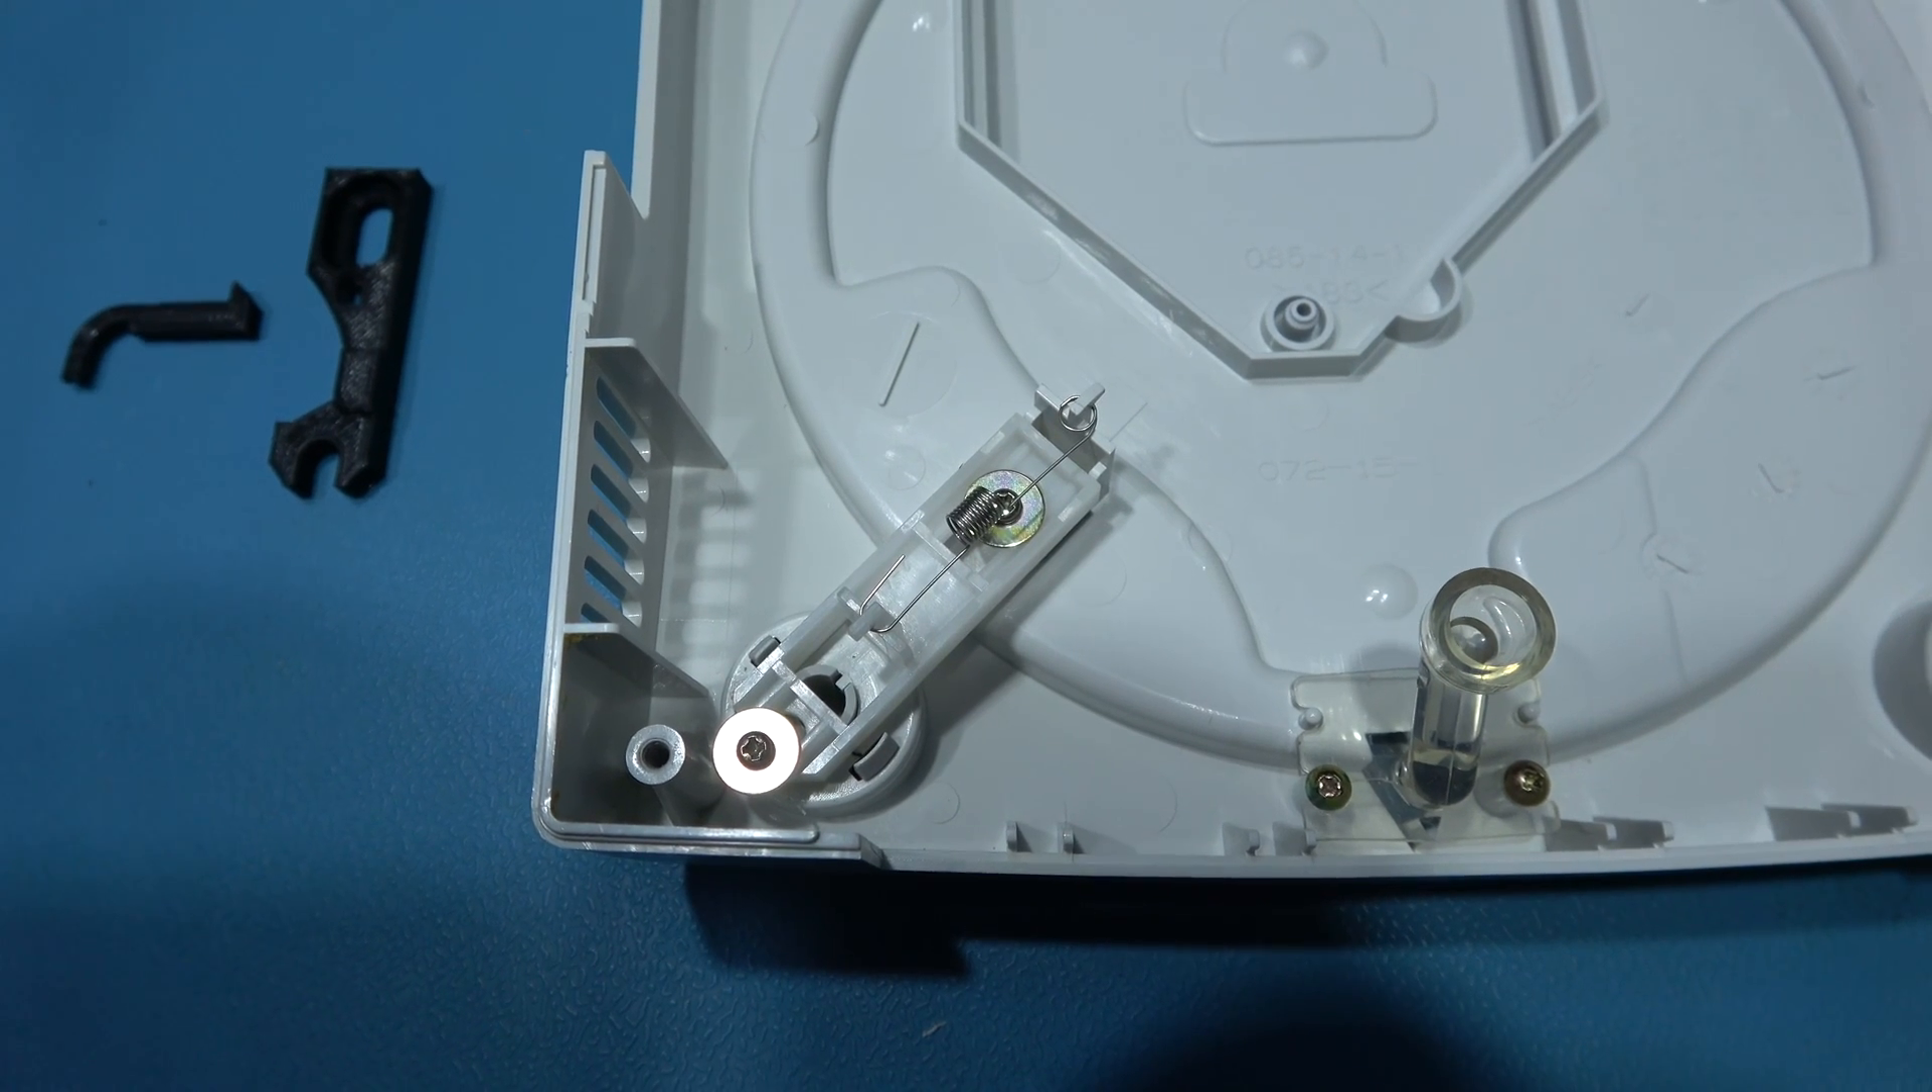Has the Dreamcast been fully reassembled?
No.